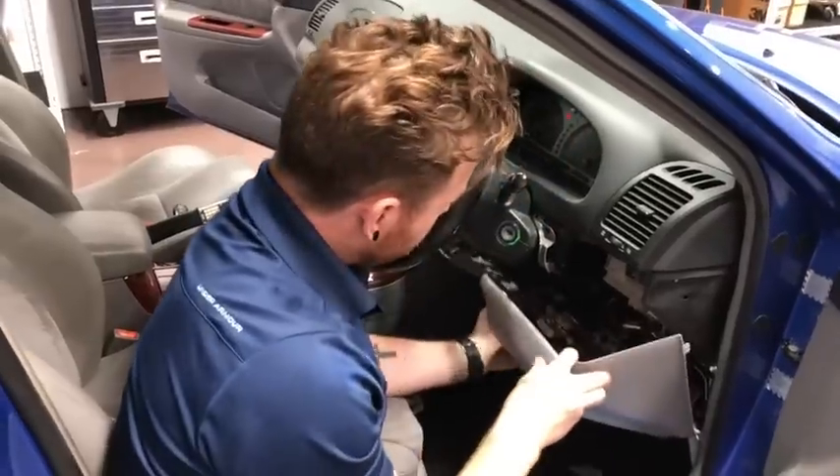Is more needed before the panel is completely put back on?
Yes.